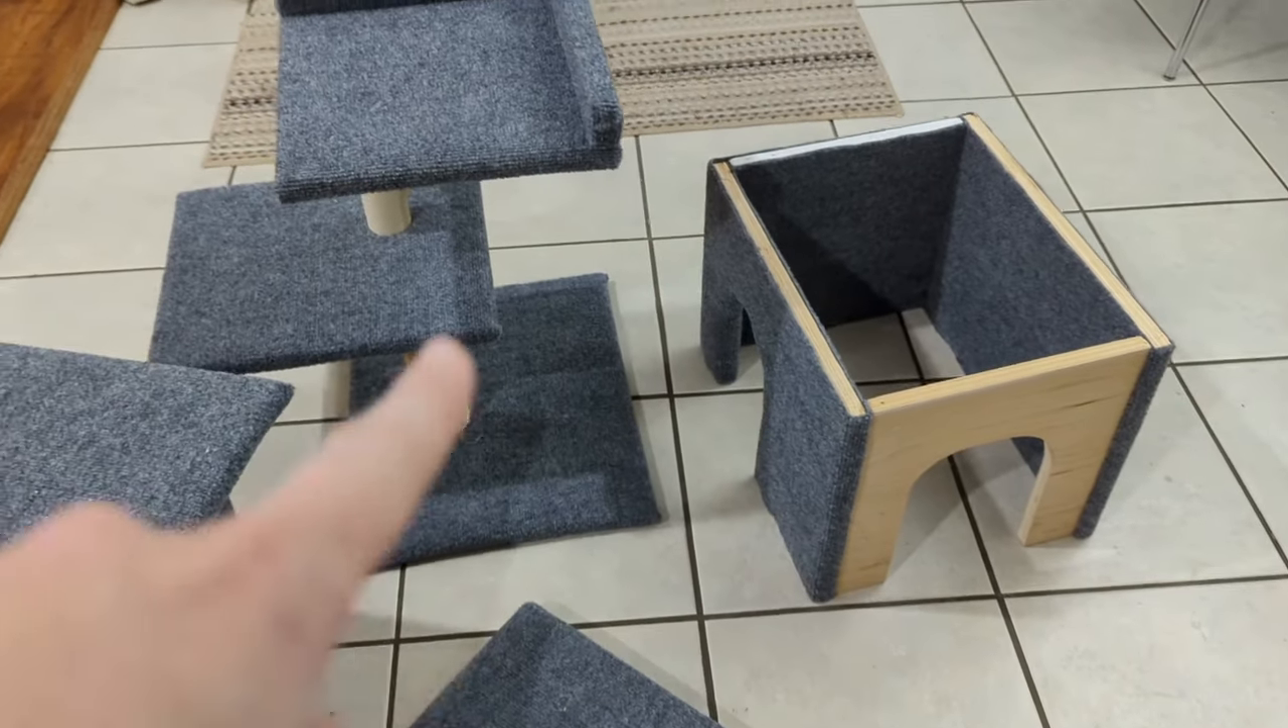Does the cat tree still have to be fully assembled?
Yes.